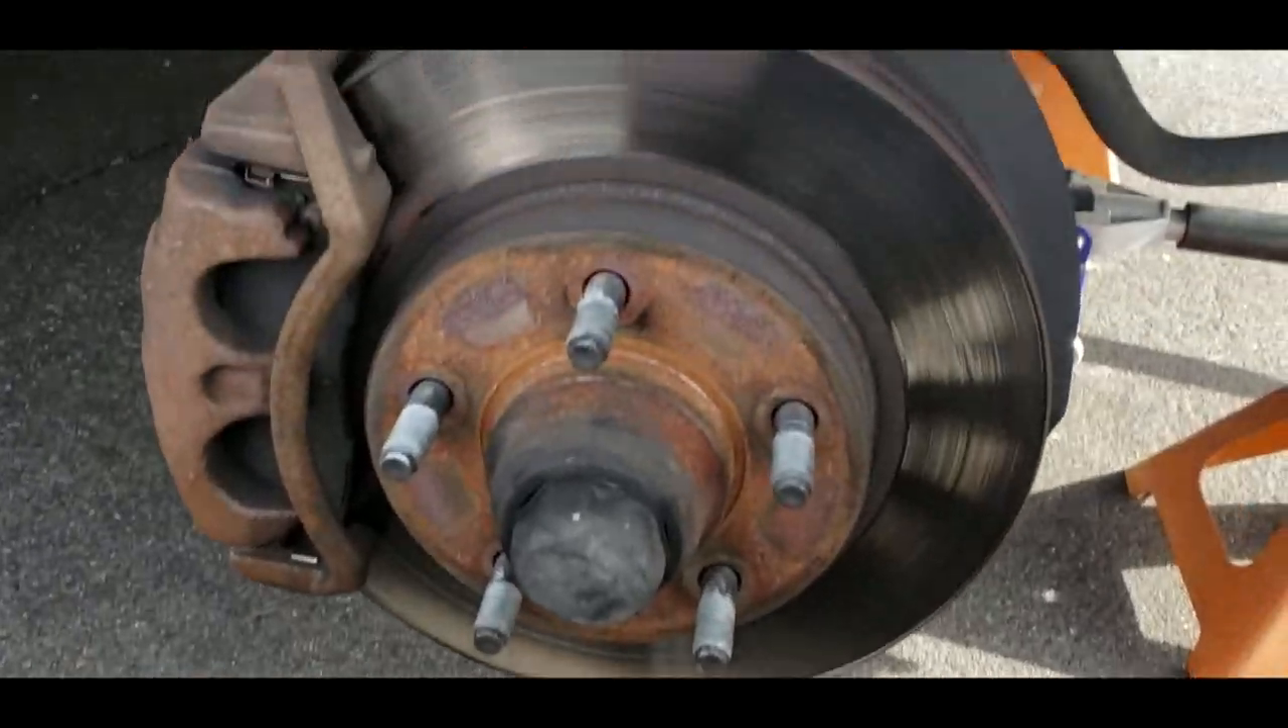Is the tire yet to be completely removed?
No.